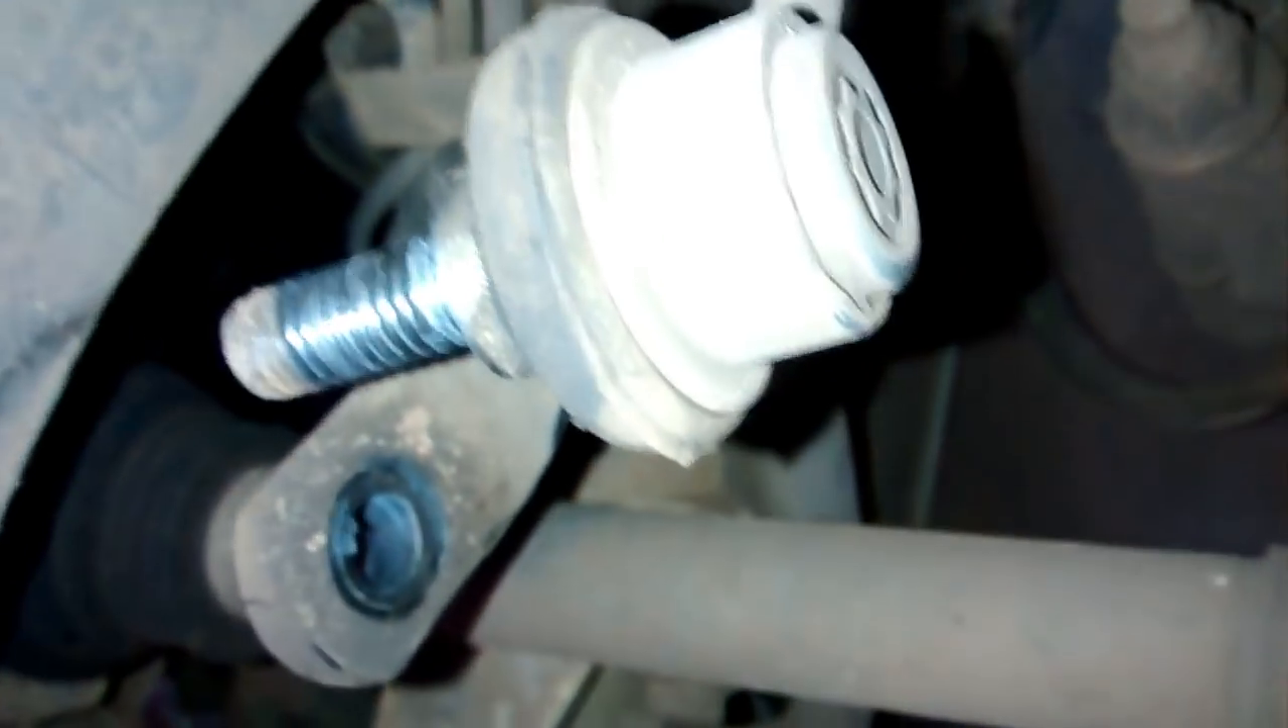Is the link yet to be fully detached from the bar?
No.